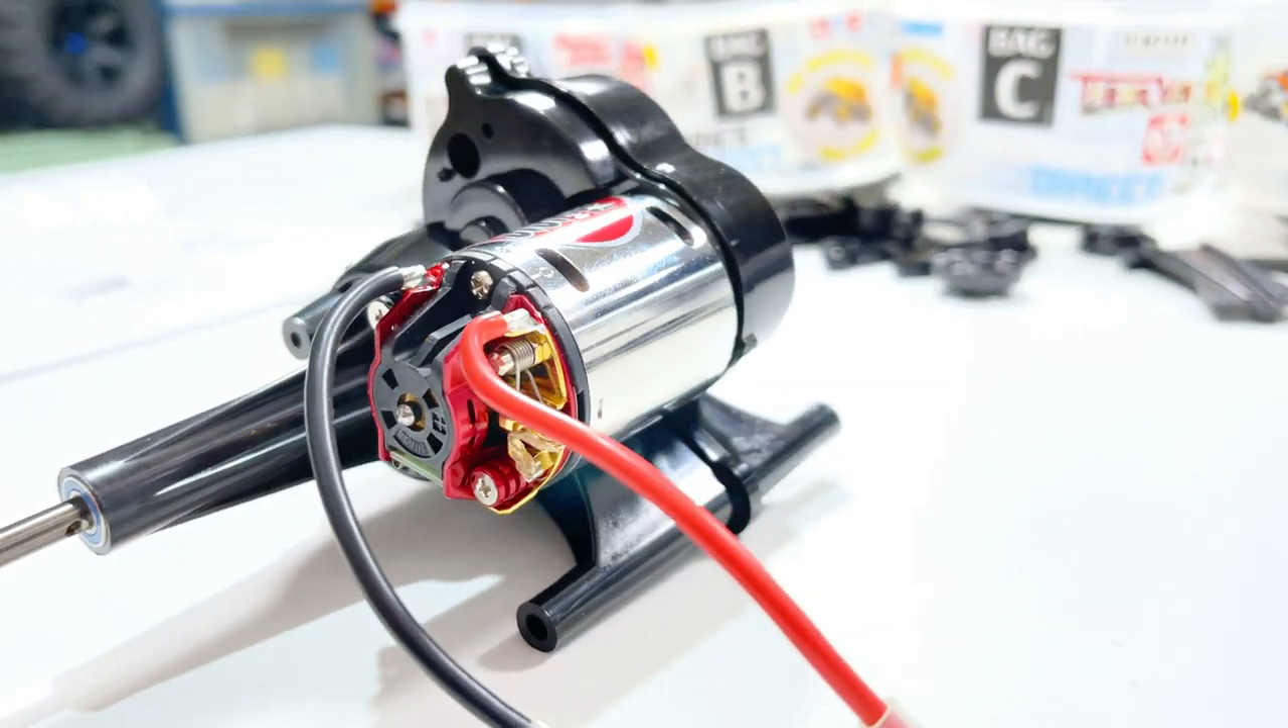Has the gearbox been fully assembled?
Yes.